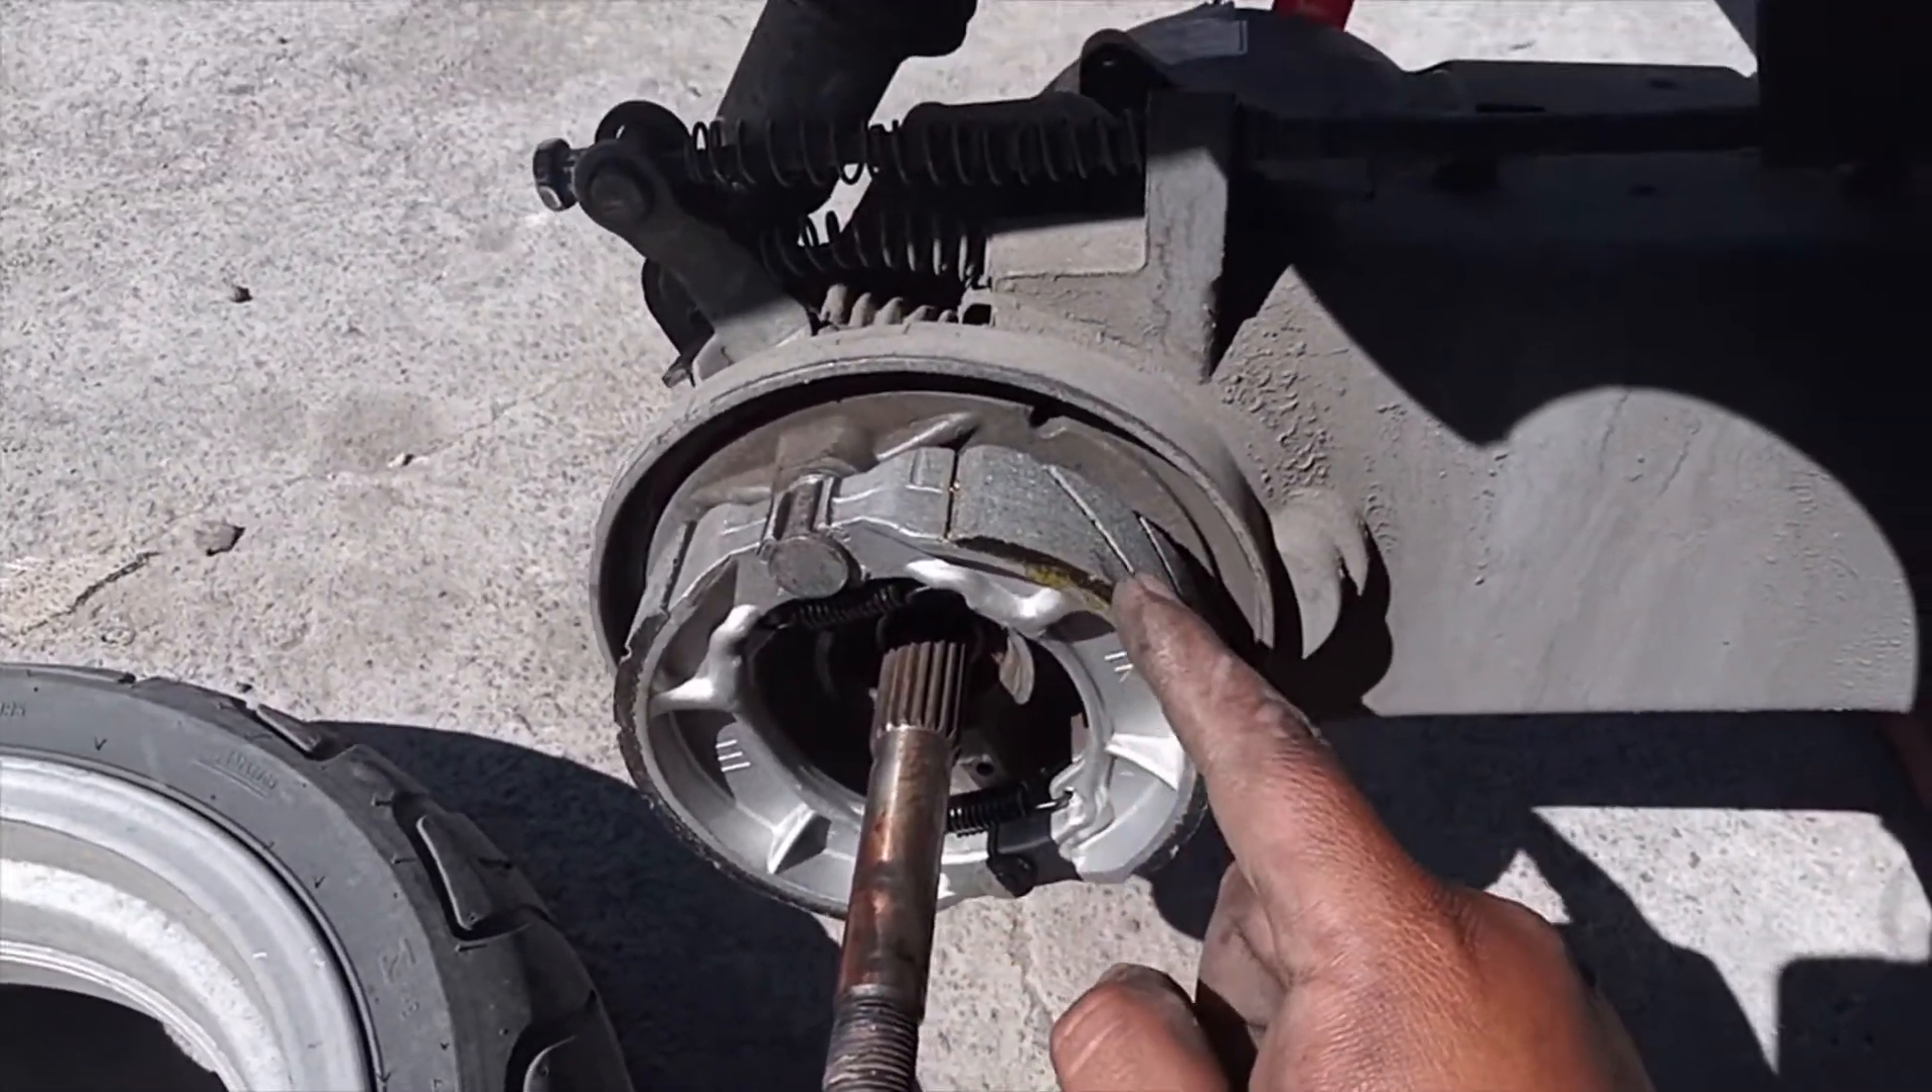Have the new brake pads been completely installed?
Yes.